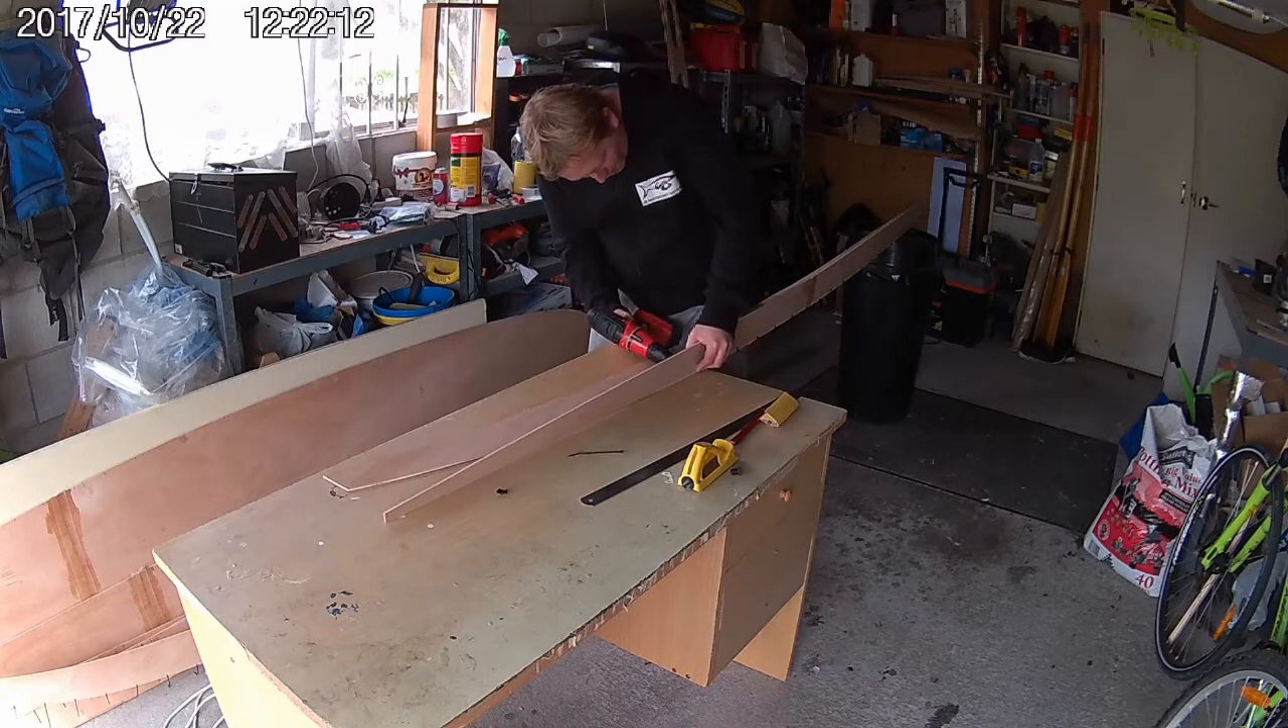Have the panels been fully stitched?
No.